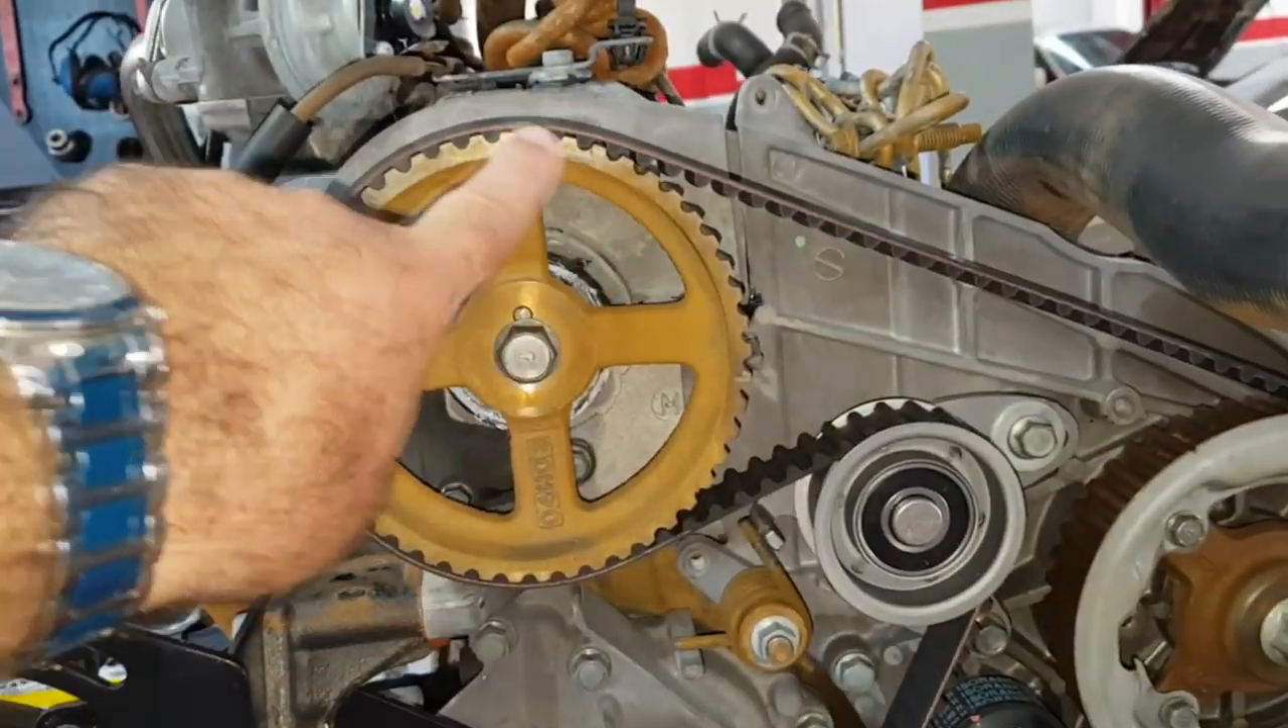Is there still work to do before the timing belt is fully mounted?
No.